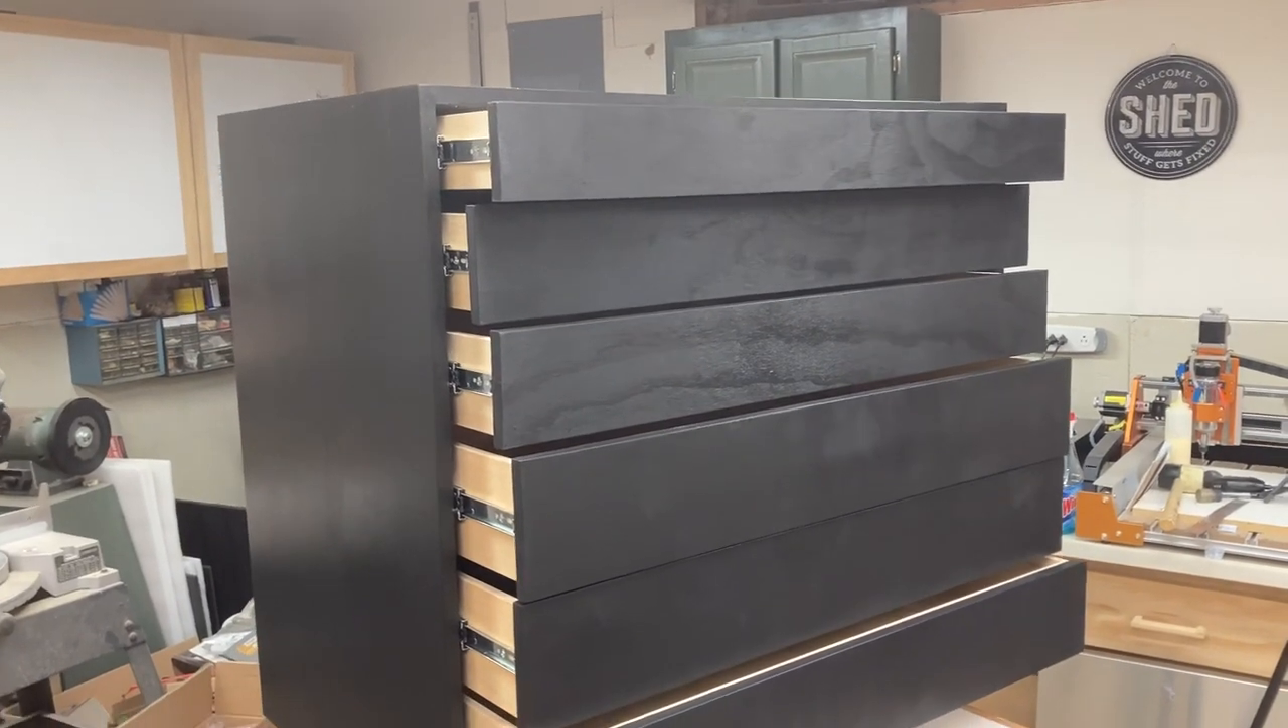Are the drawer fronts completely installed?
Yes.